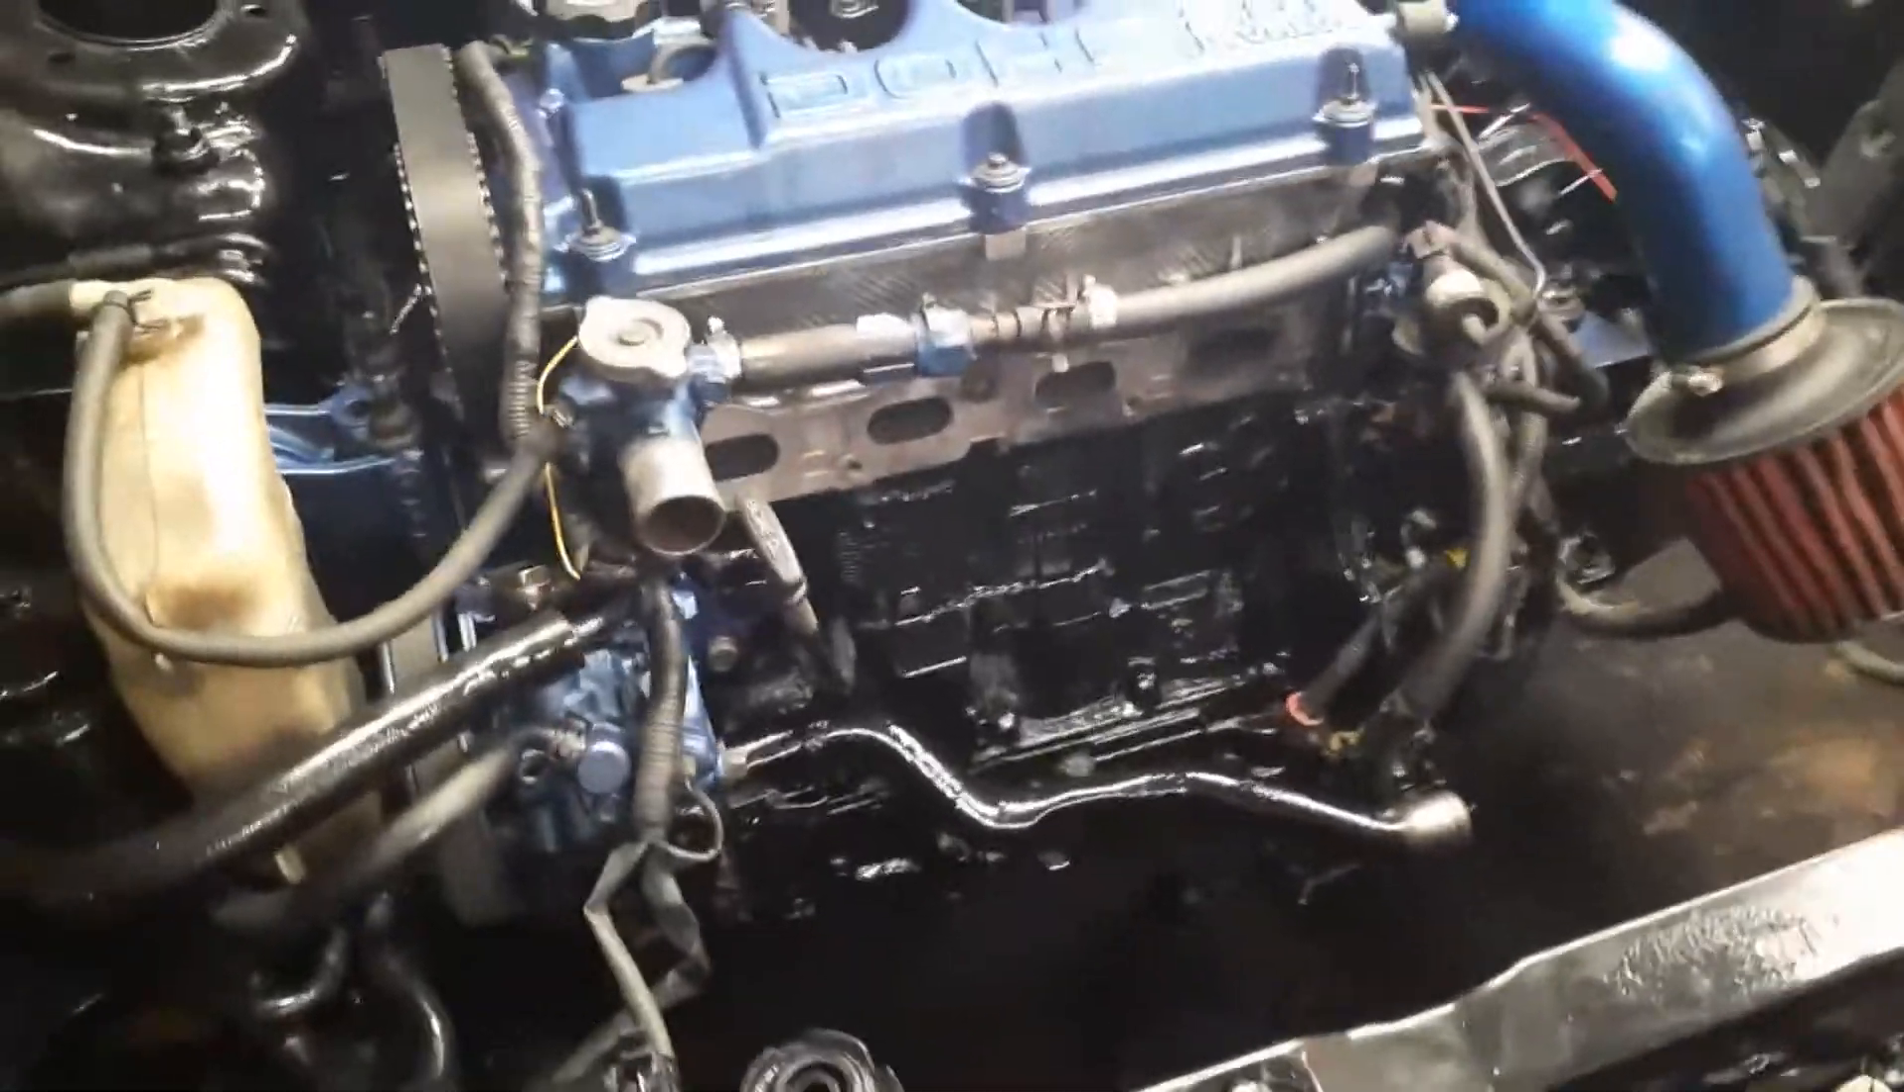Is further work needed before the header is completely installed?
Yes.